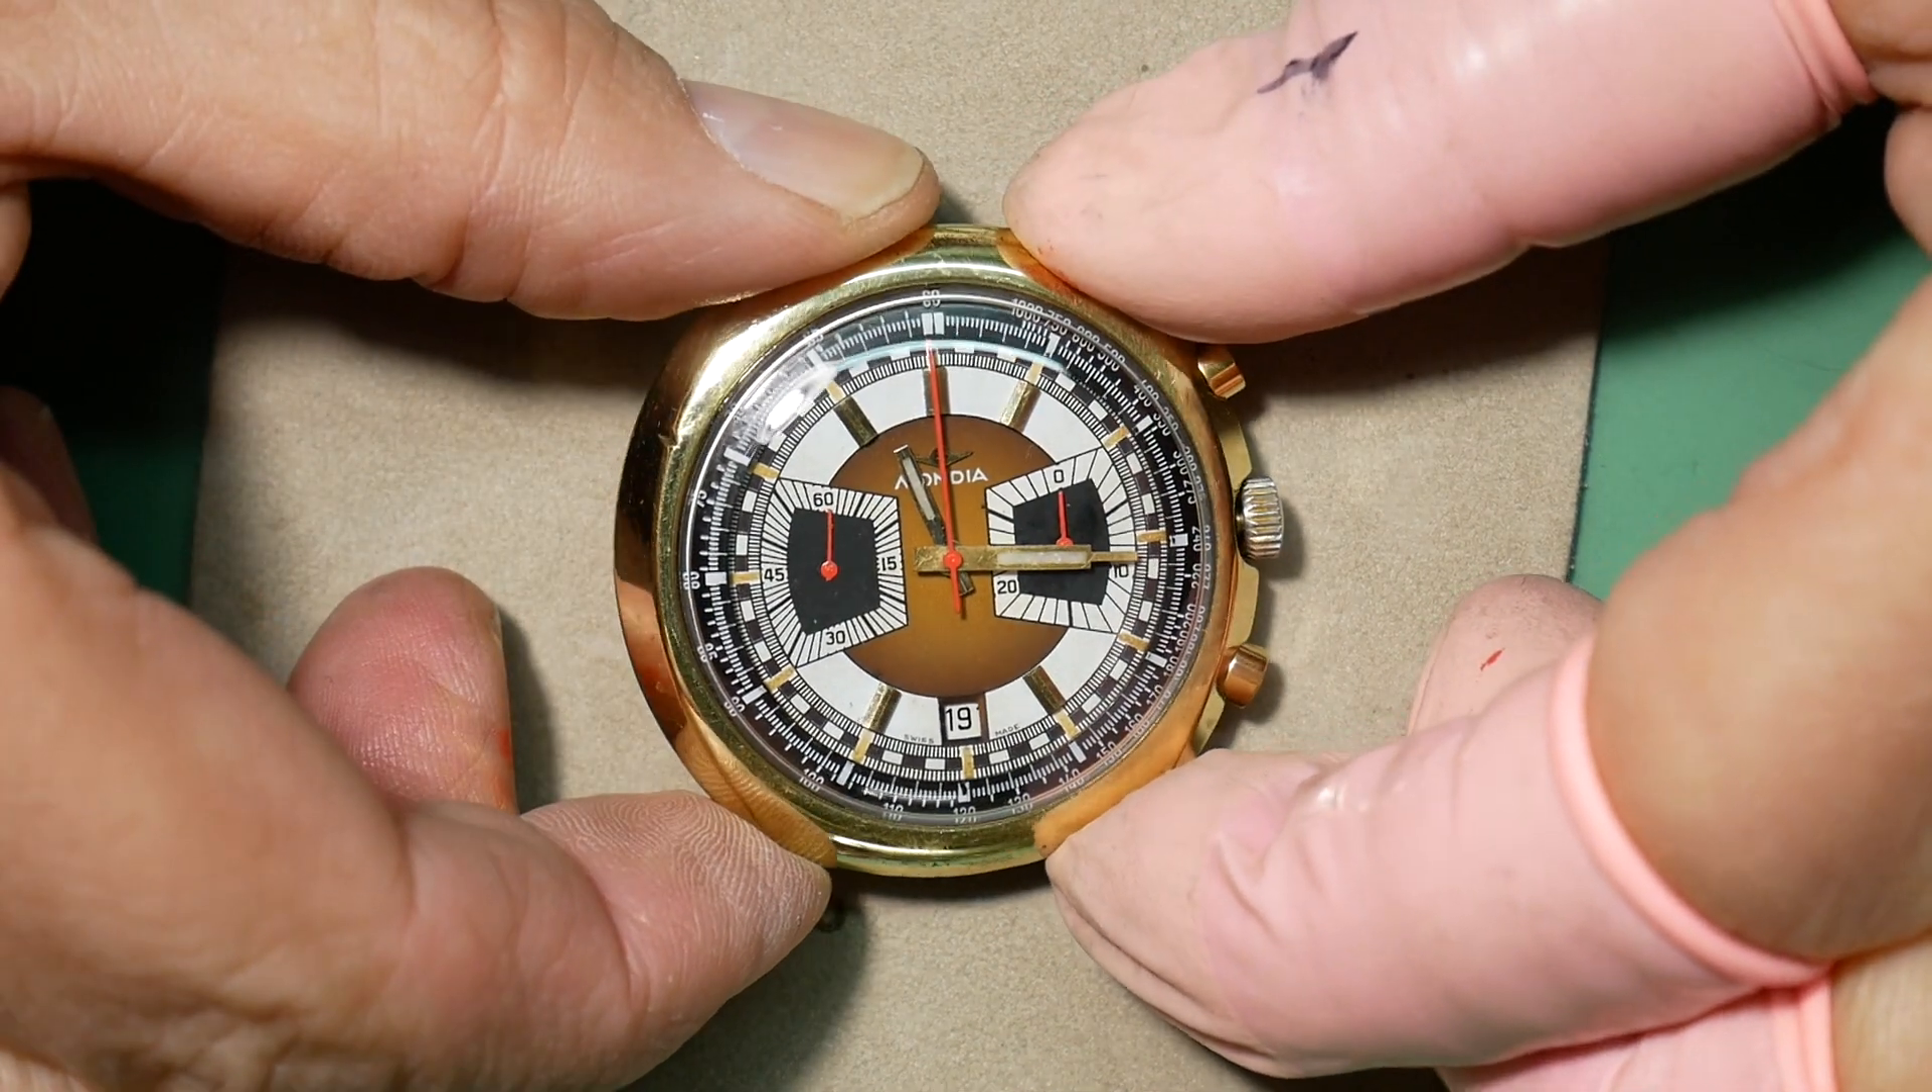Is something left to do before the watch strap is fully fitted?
Yes.